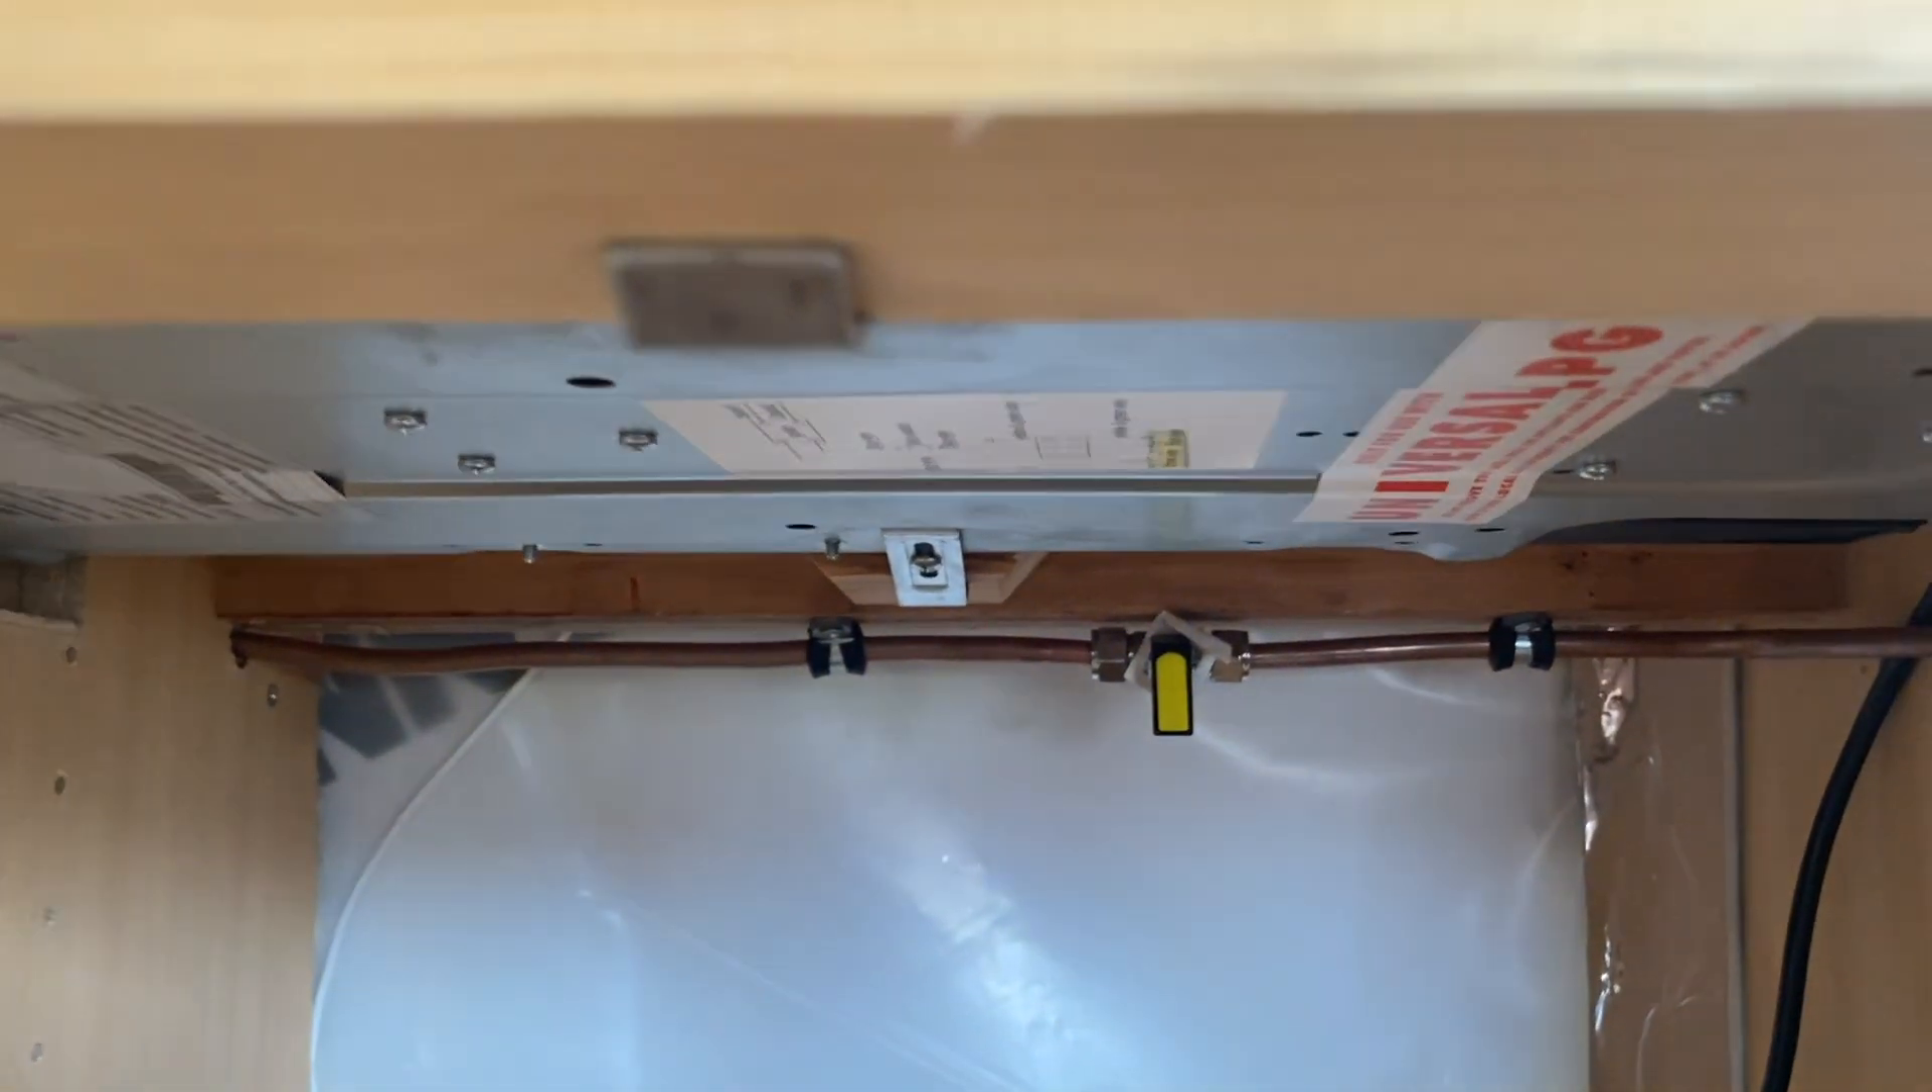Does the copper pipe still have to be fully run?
No.